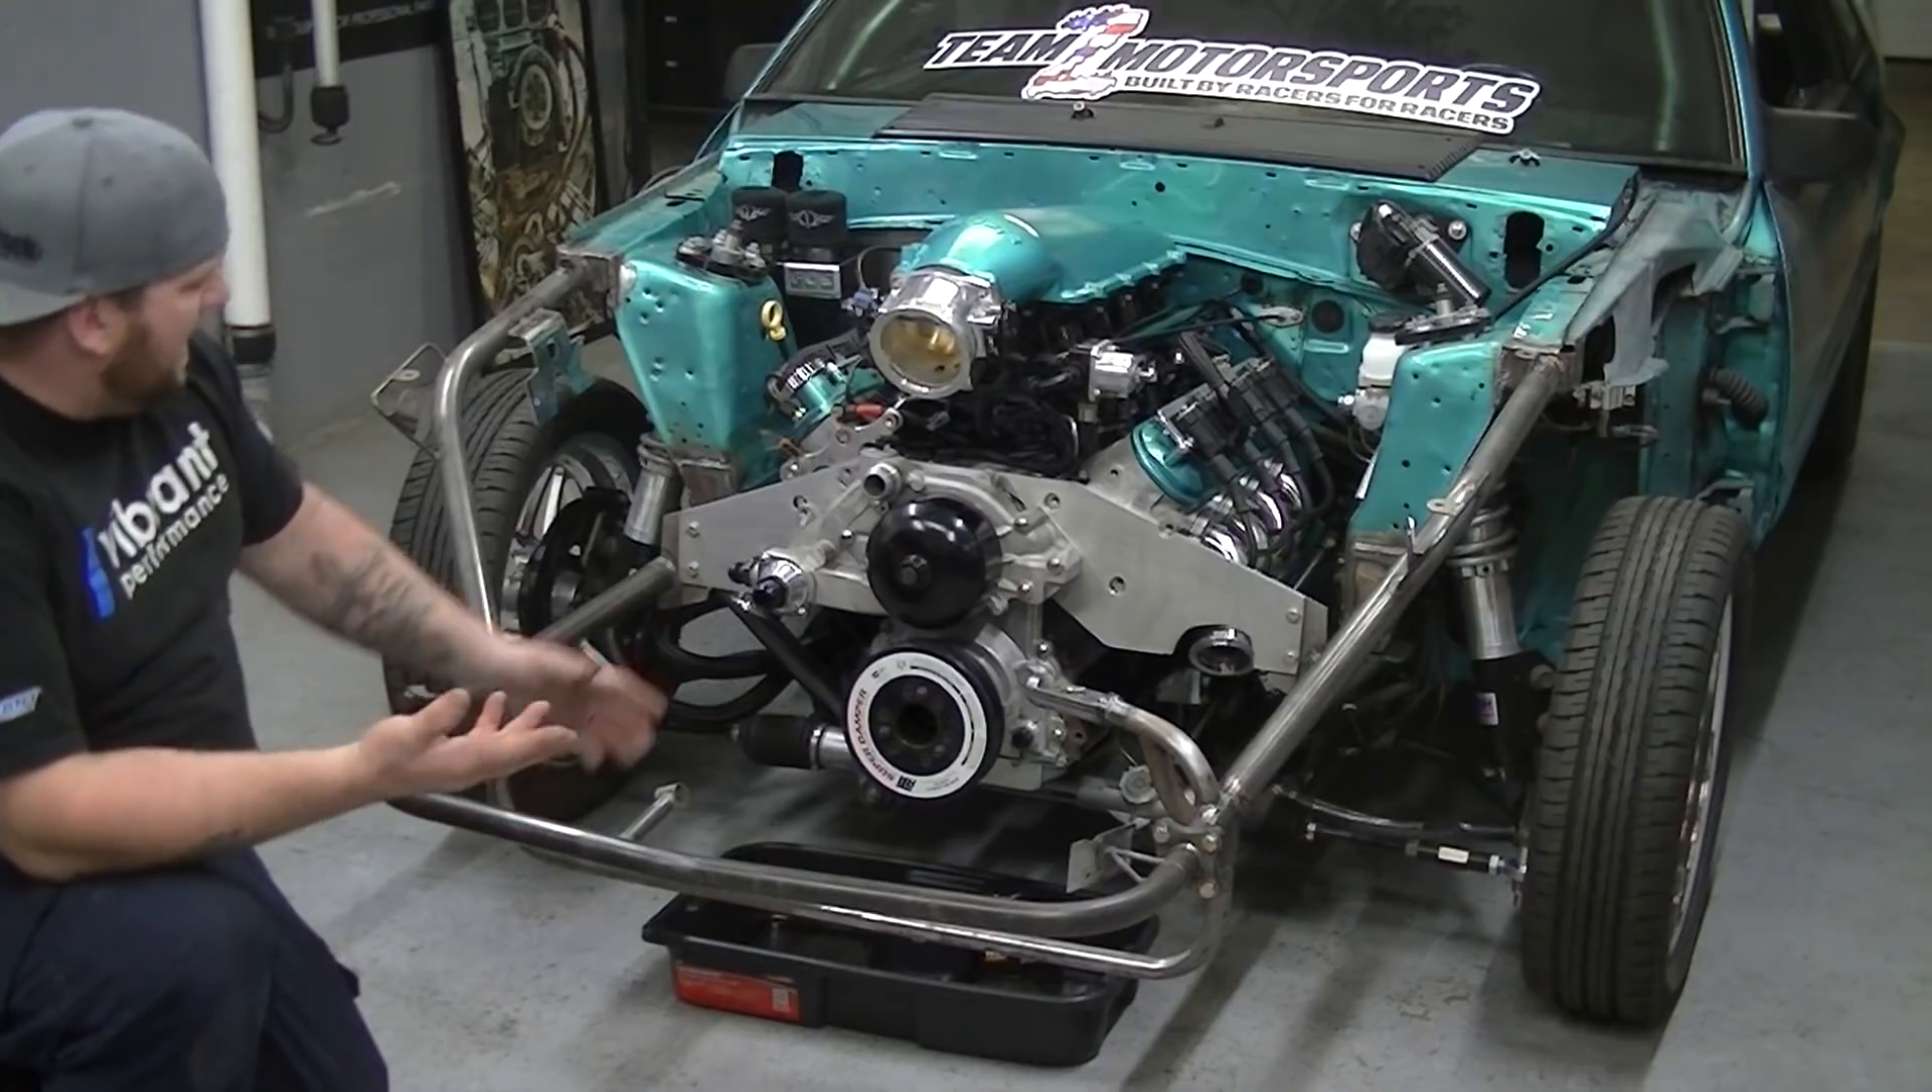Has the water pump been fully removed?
No.